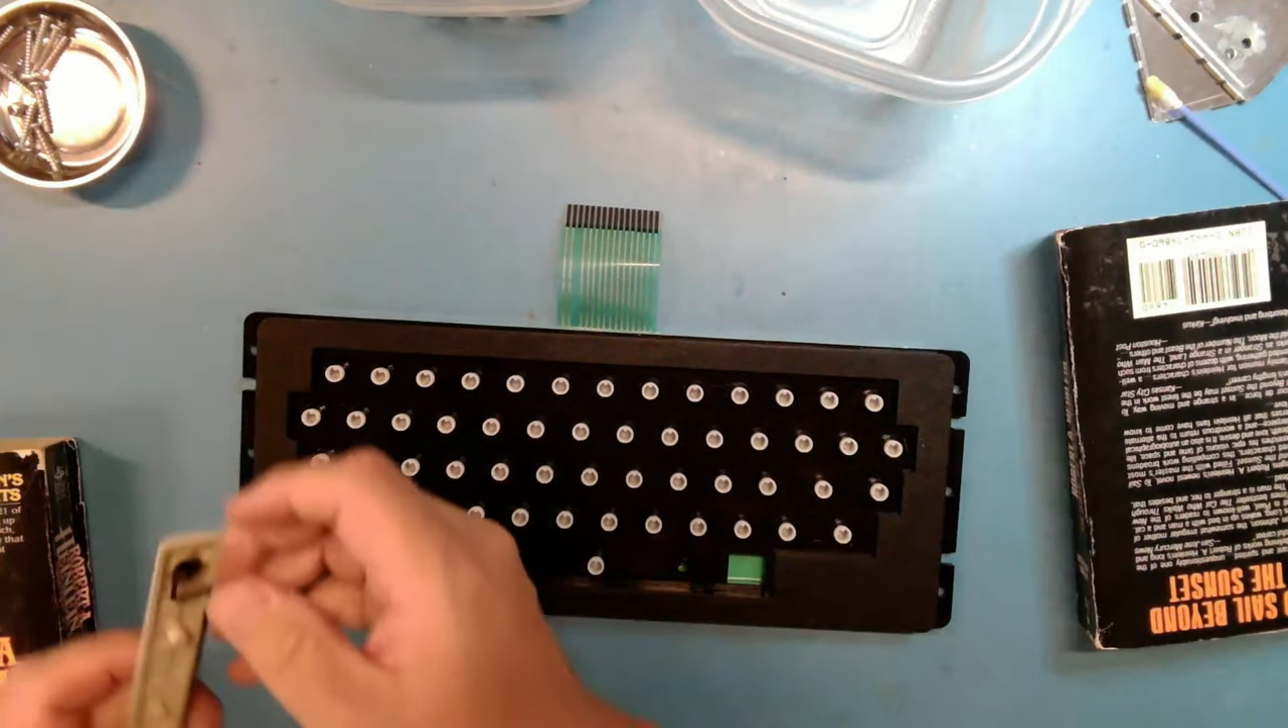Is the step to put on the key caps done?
No.